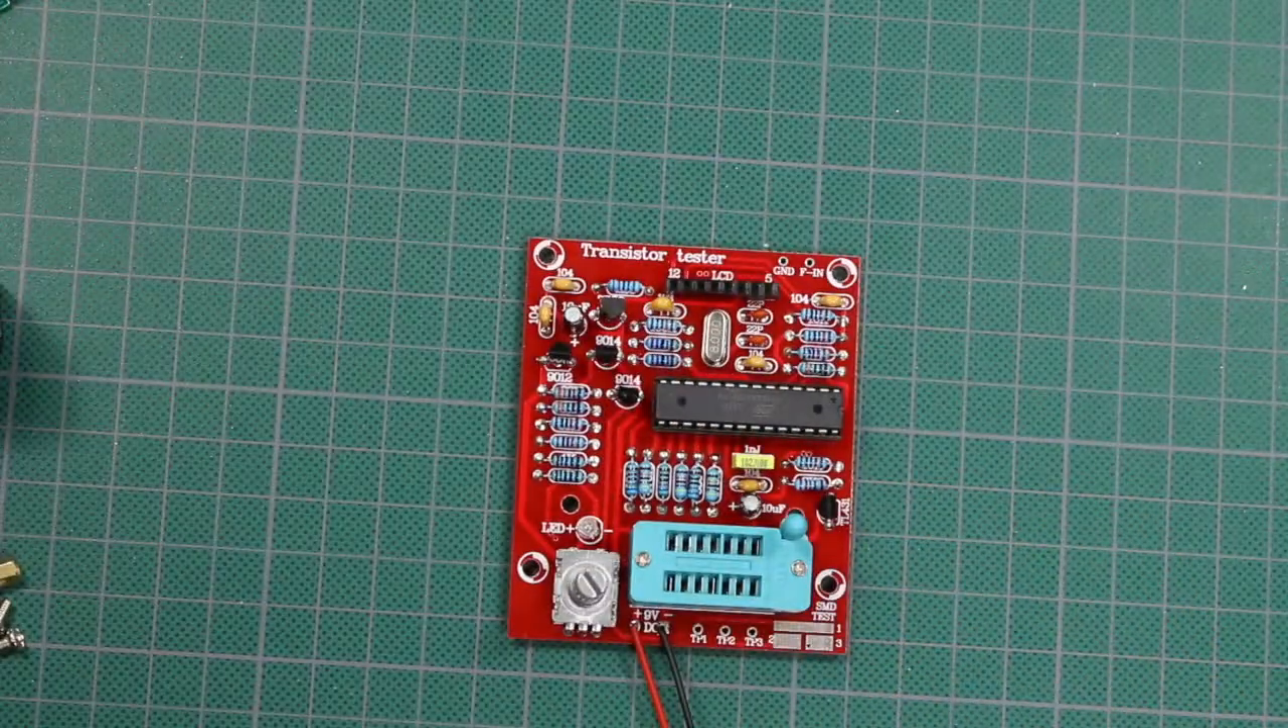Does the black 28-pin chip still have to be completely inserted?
No.